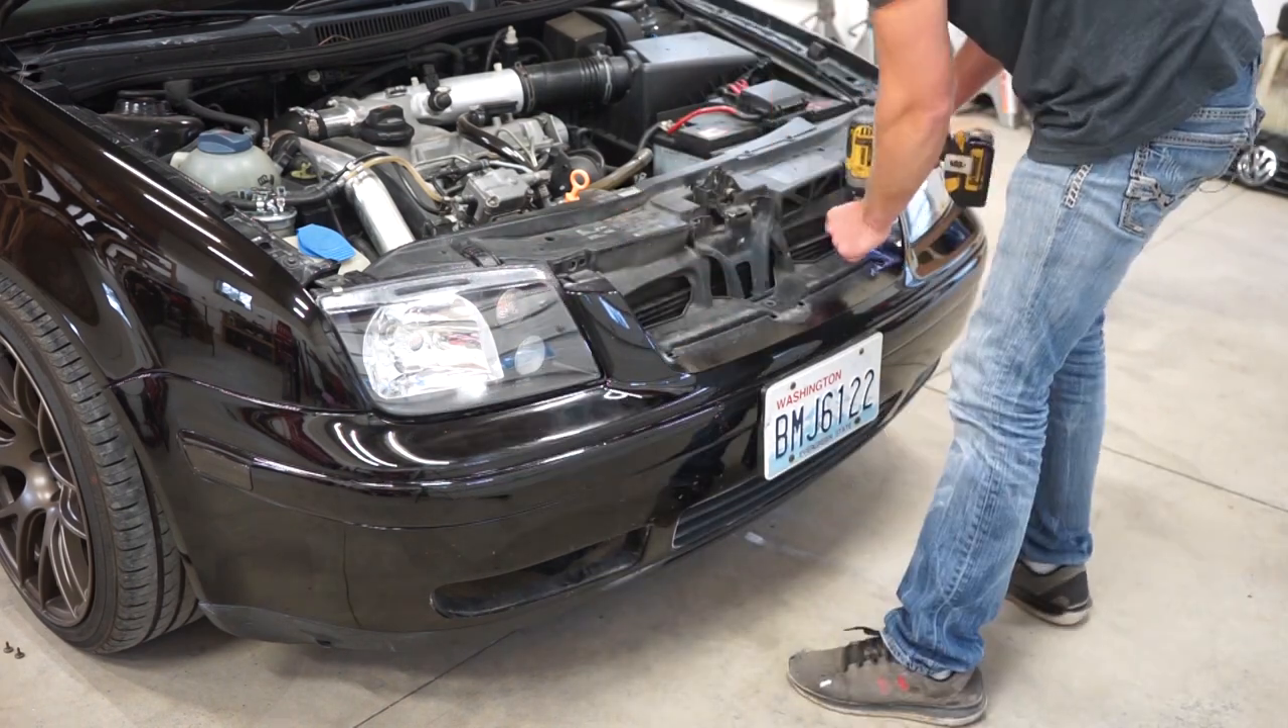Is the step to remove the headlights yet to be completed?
Yes.